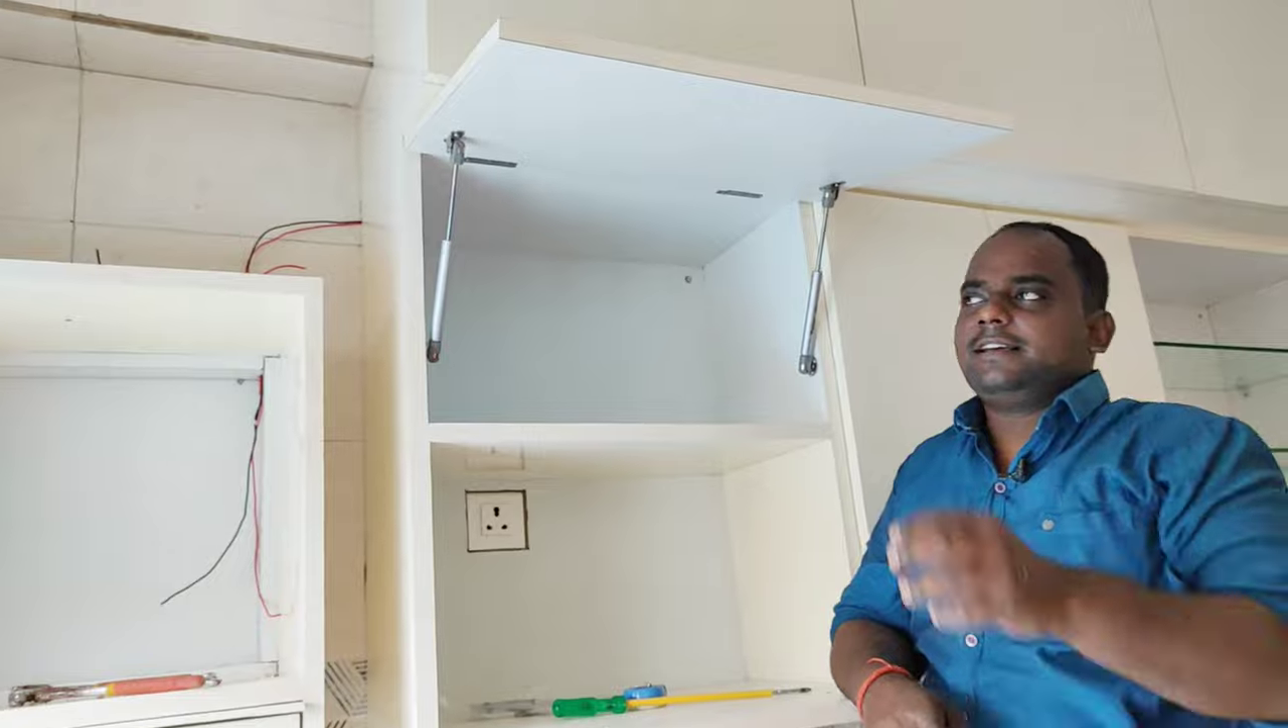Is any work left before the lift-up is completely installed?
No.